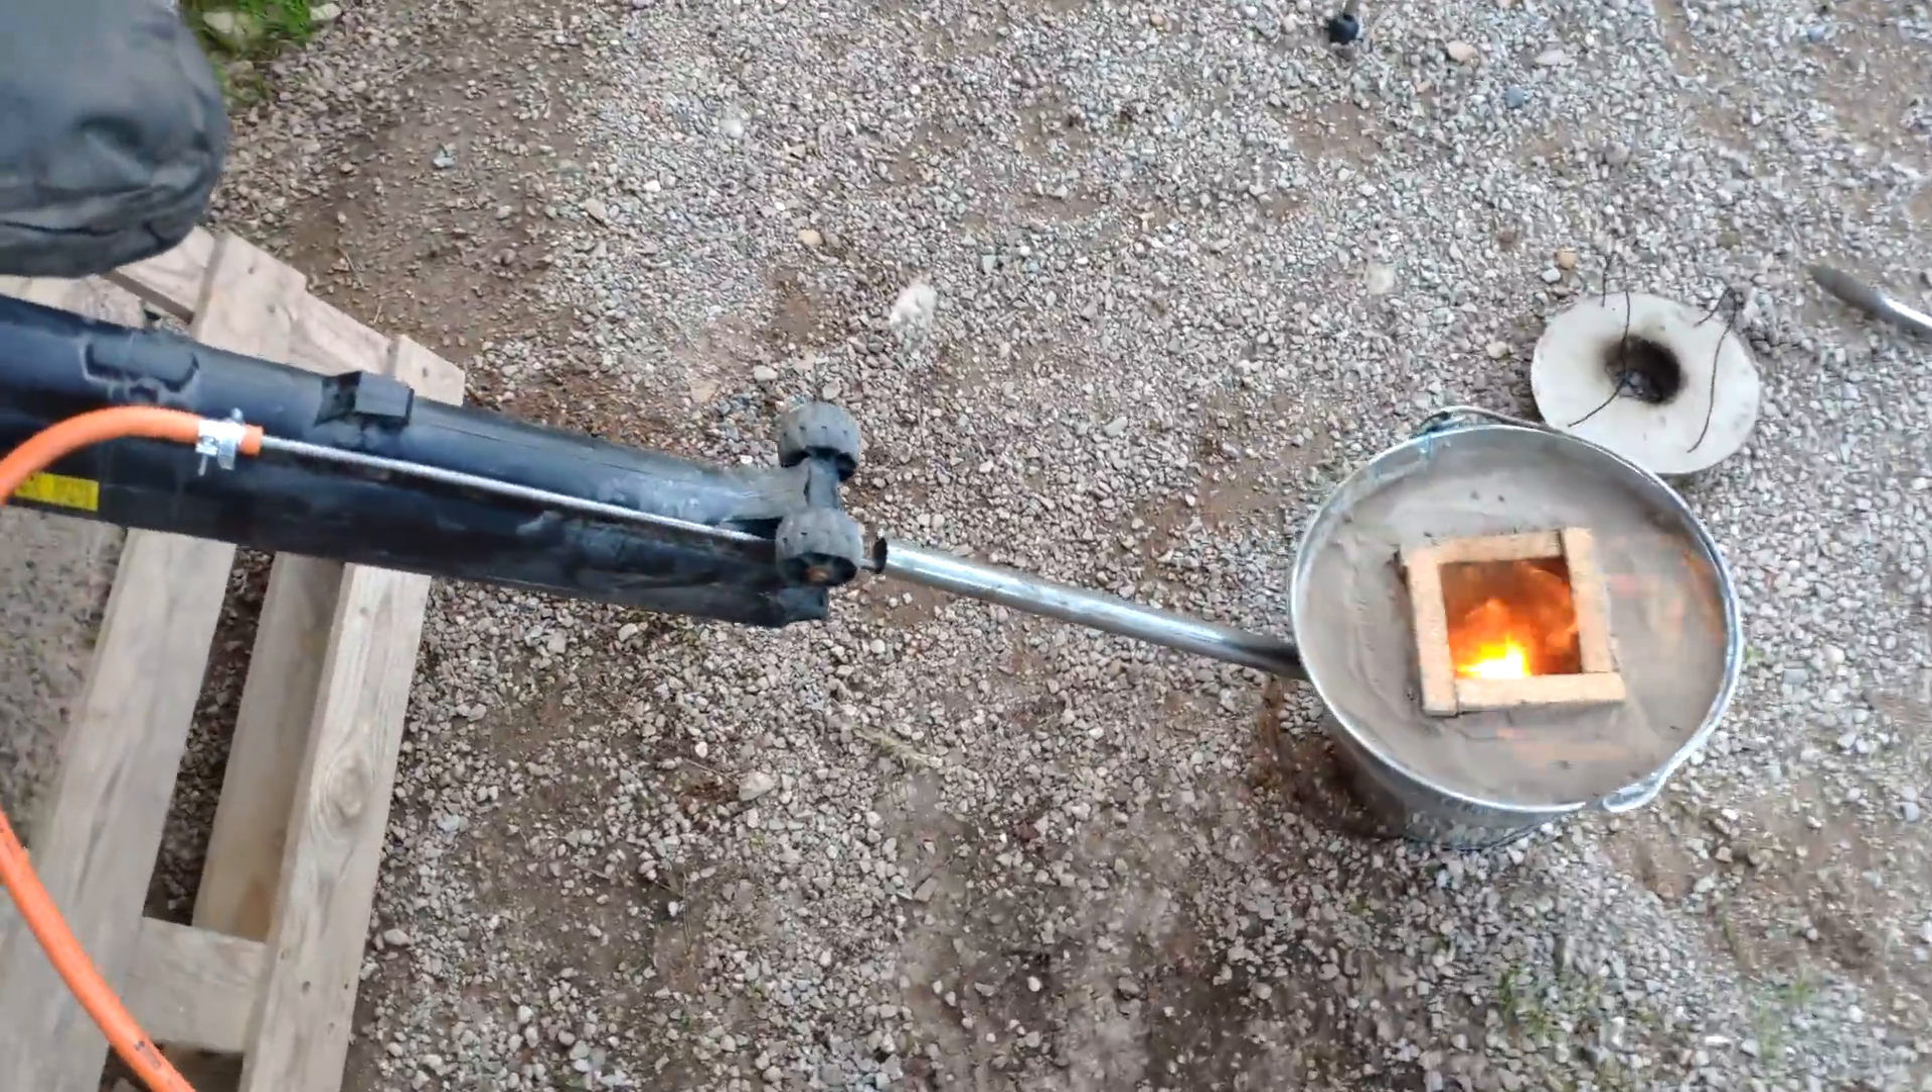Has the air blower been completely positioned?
Yes.